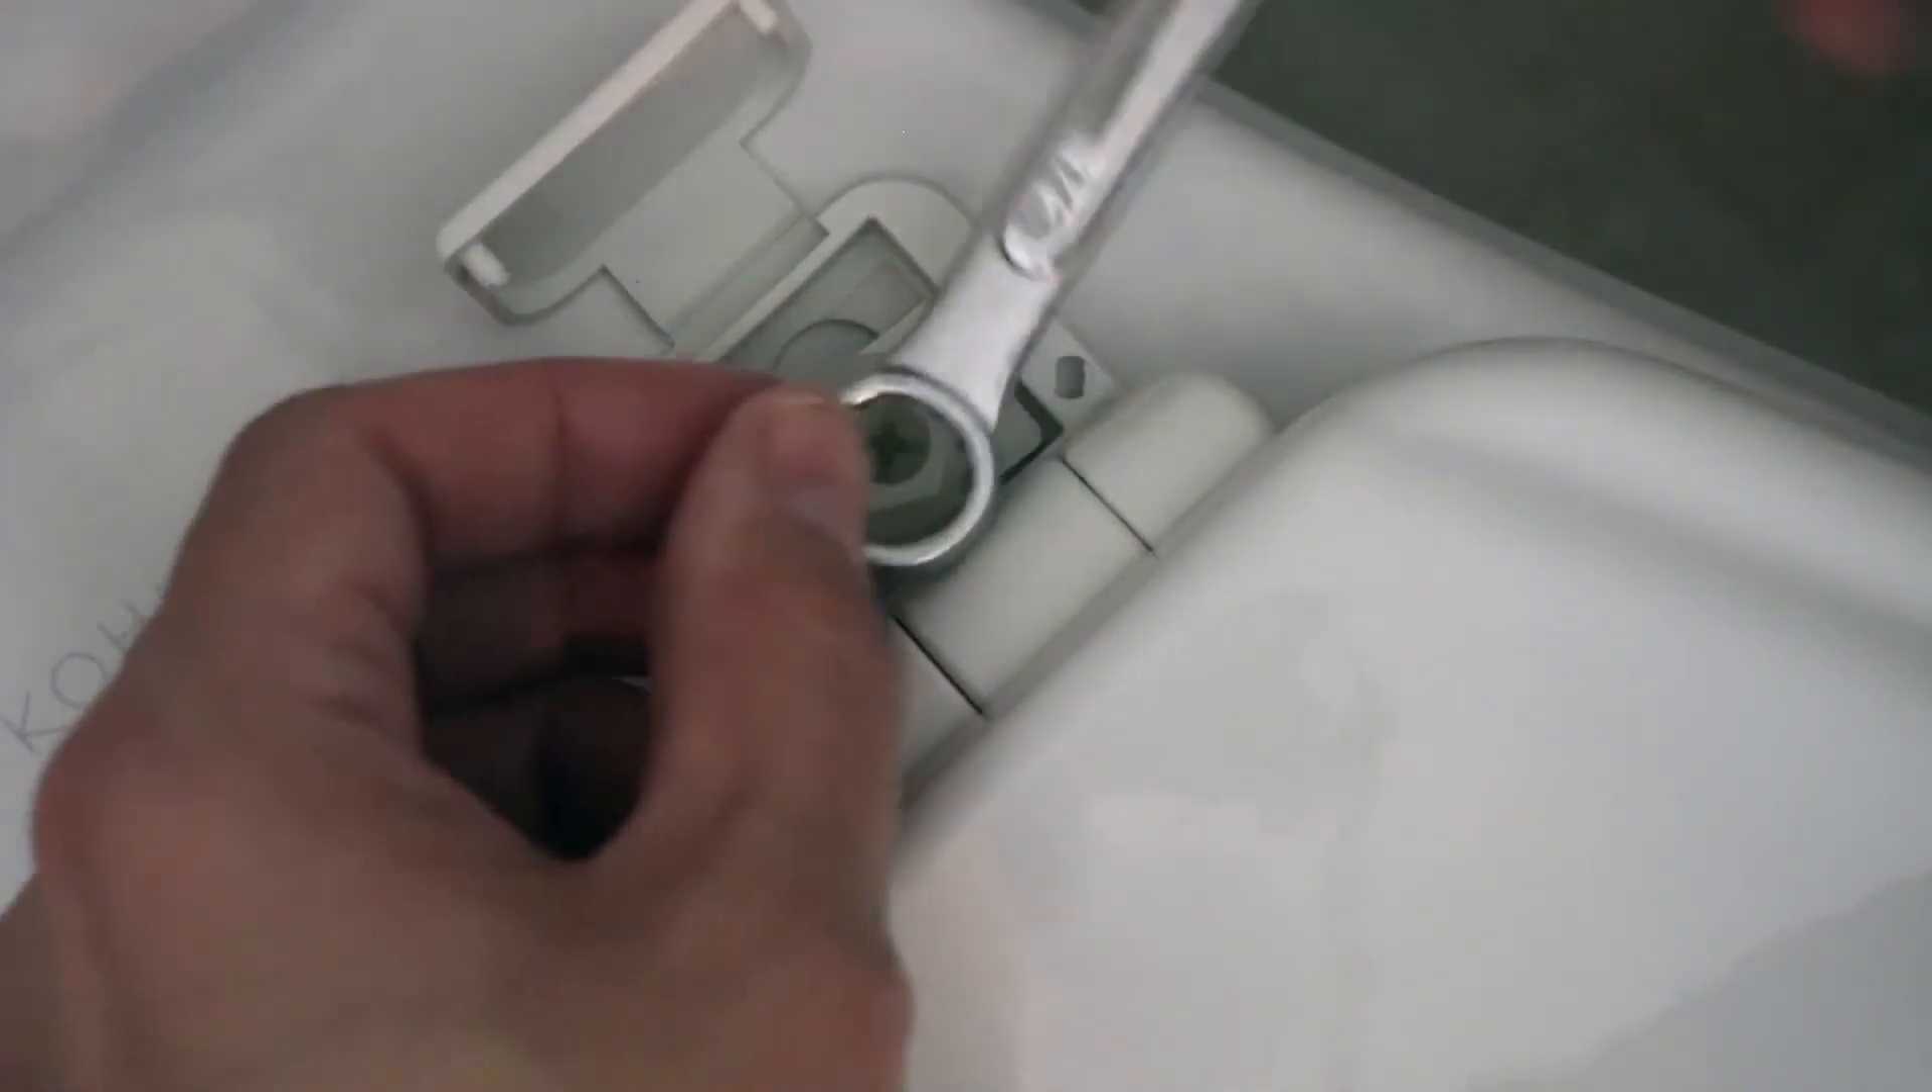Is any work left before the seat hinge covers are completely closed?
Yes.